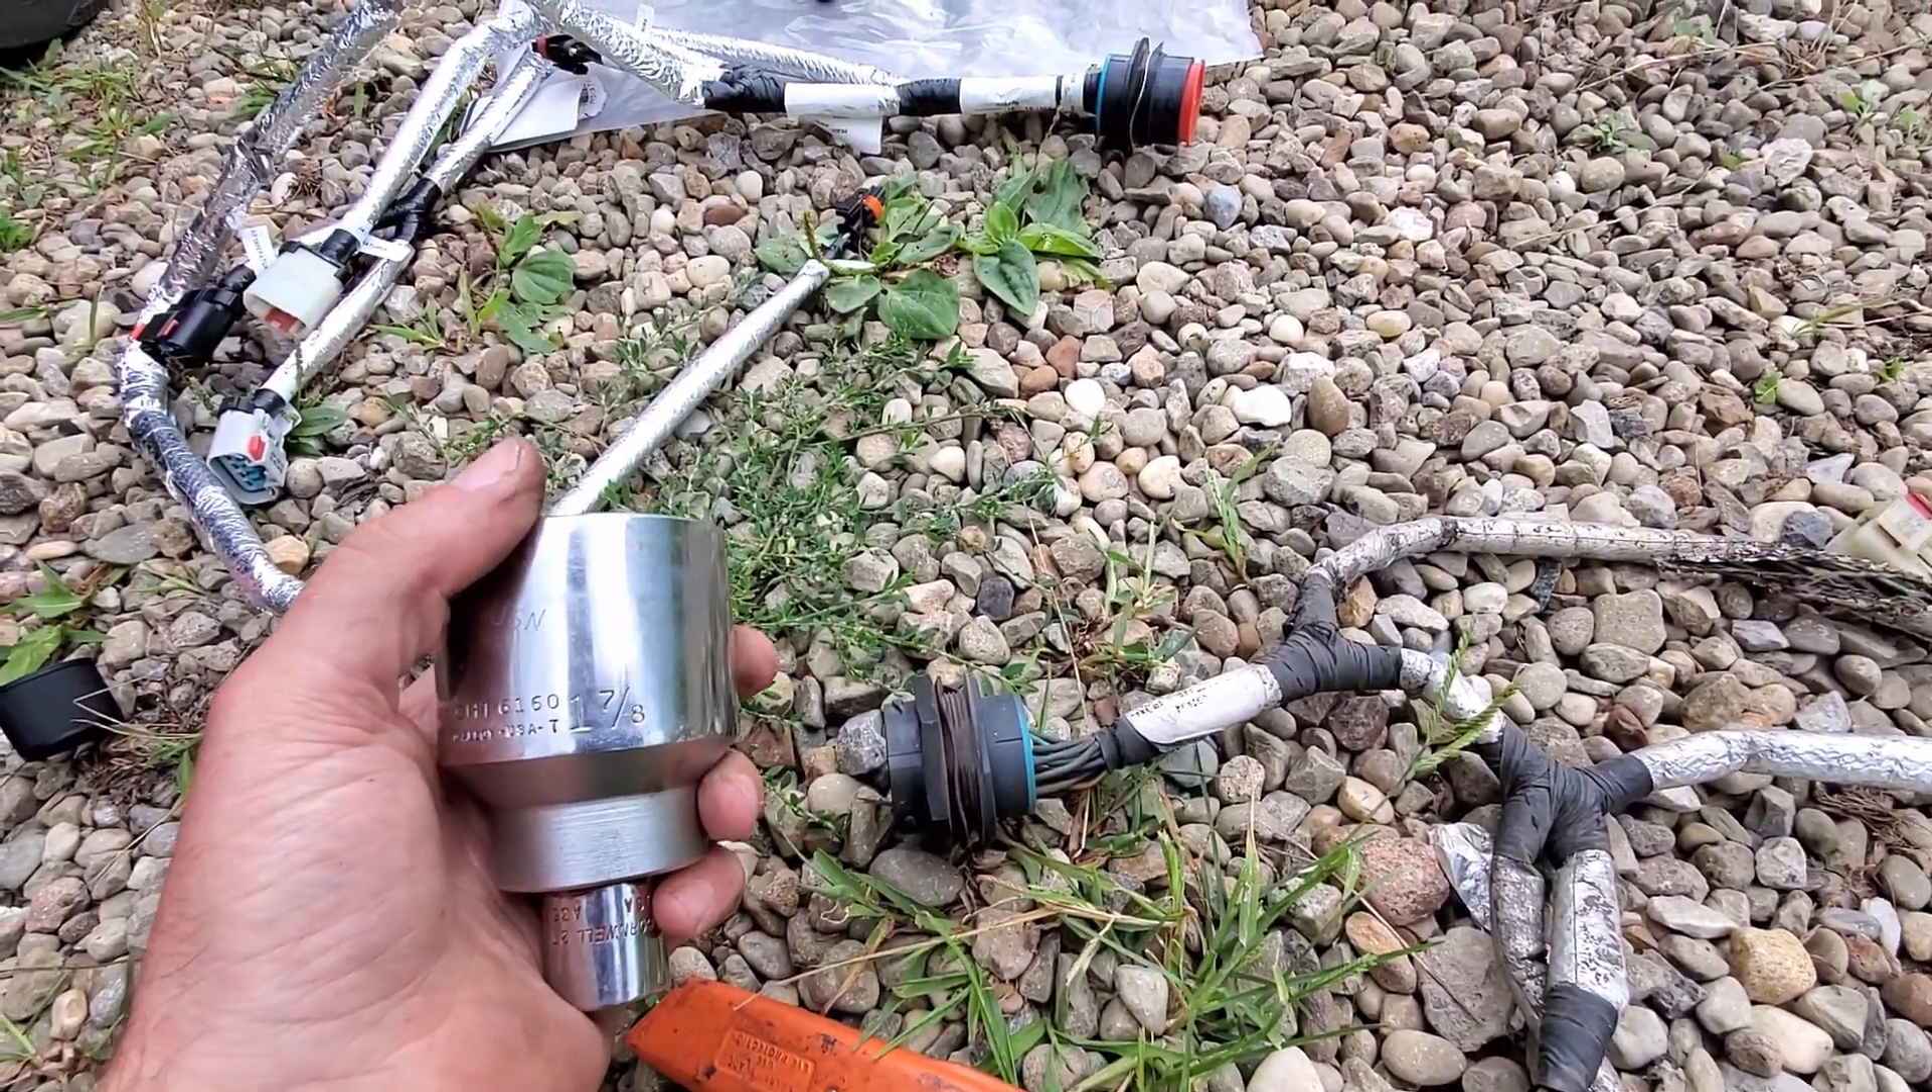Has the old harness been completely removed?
Yes.